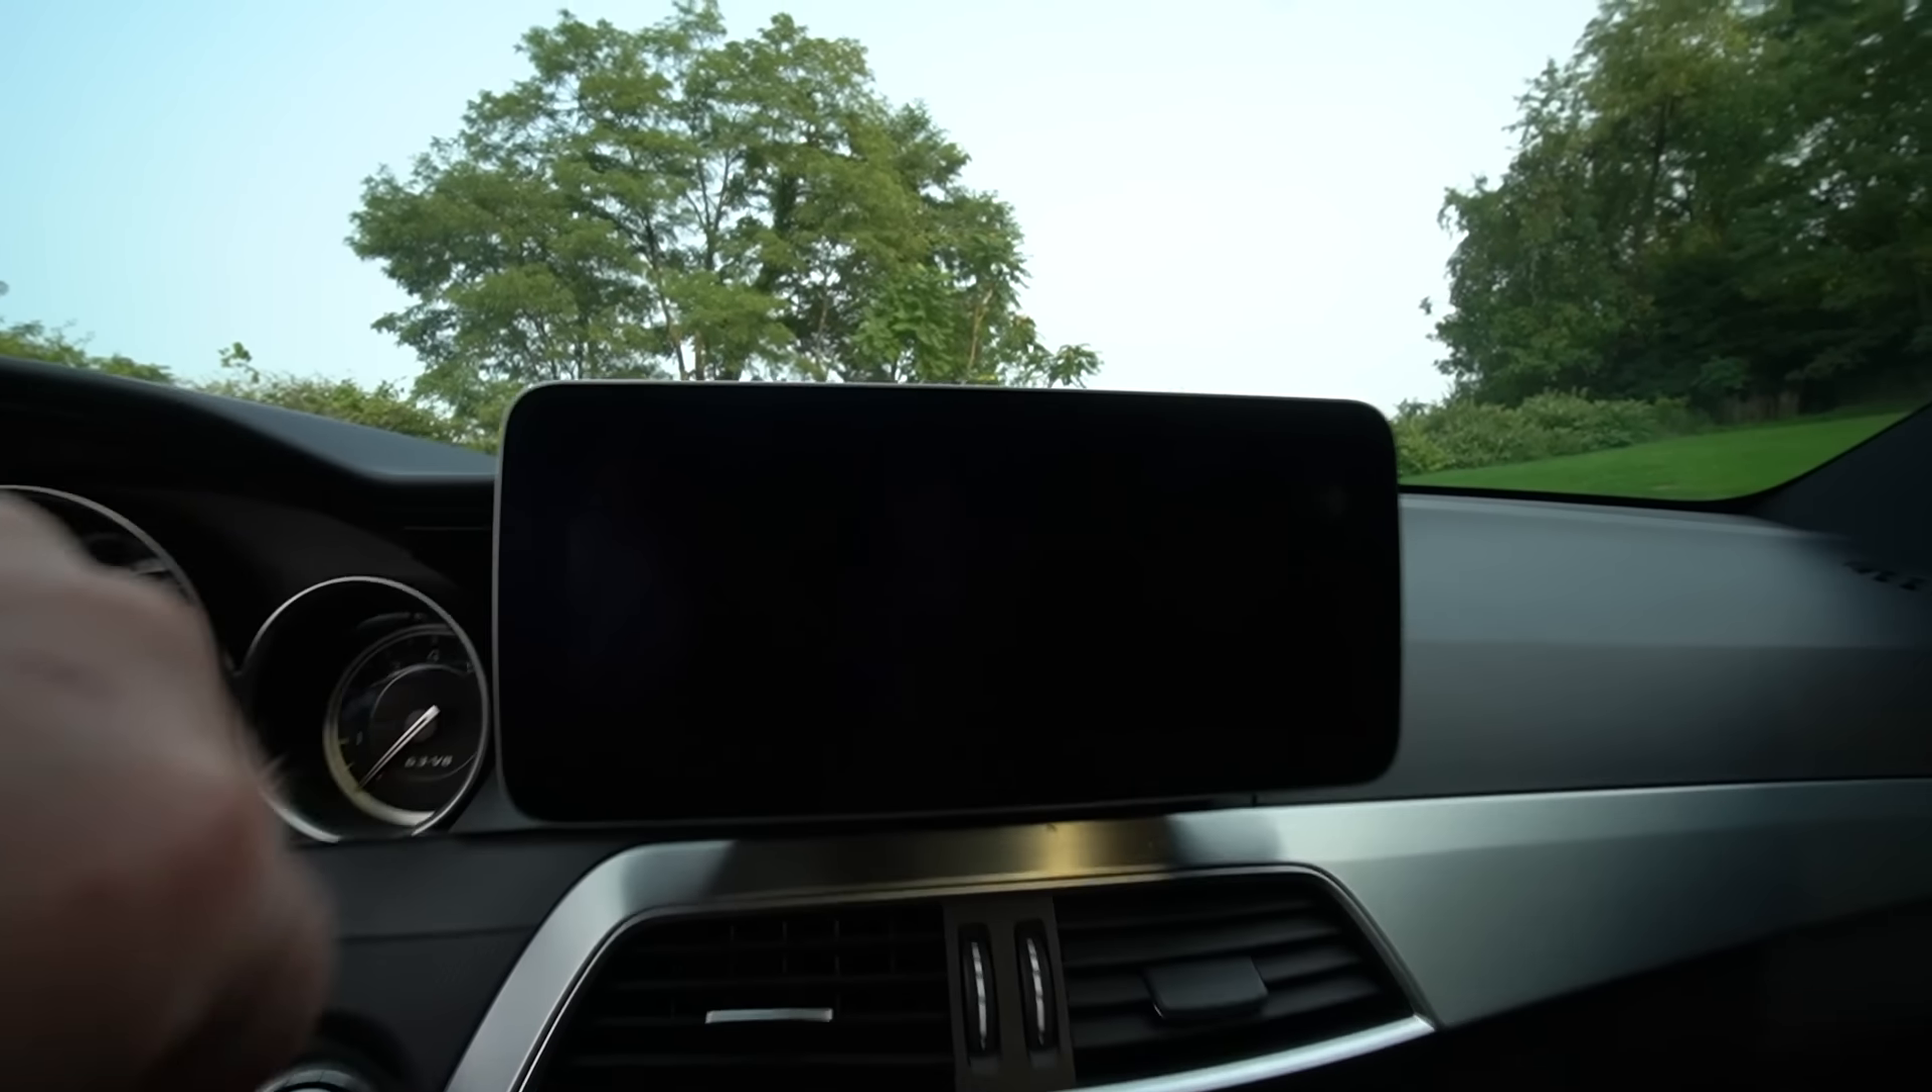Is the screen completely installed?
Yes.